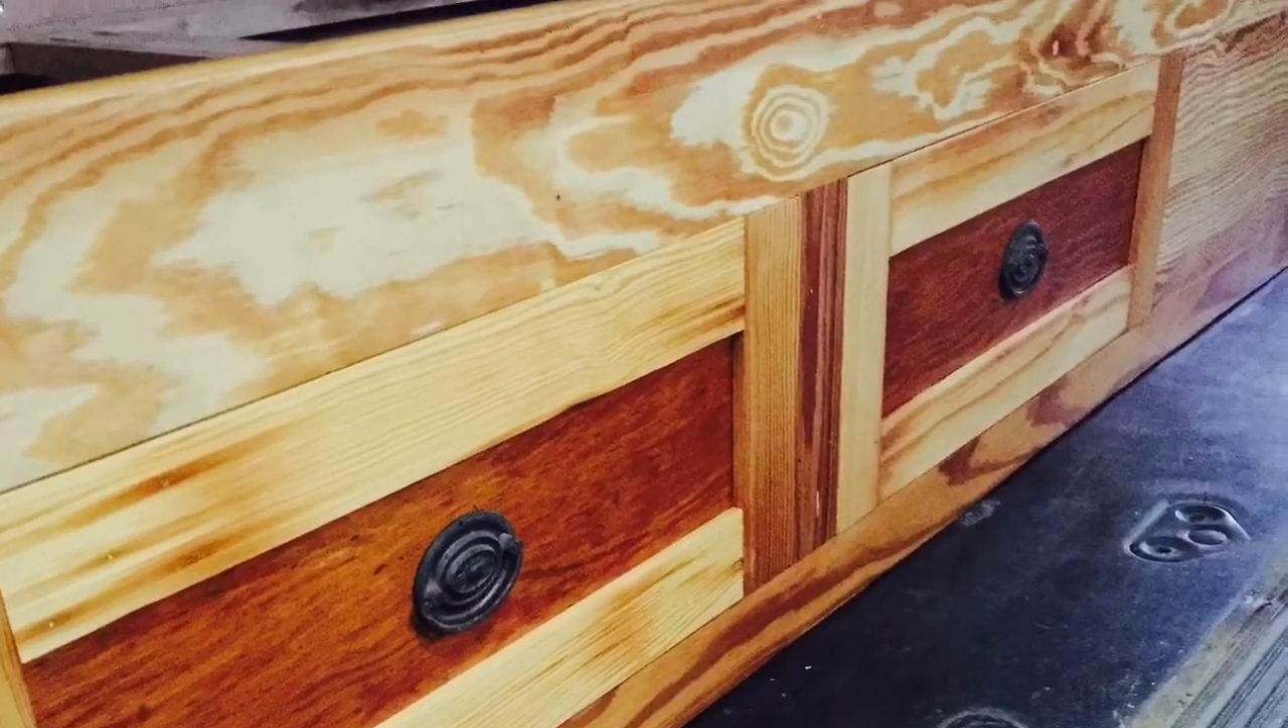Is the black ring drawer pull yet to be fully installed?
No.